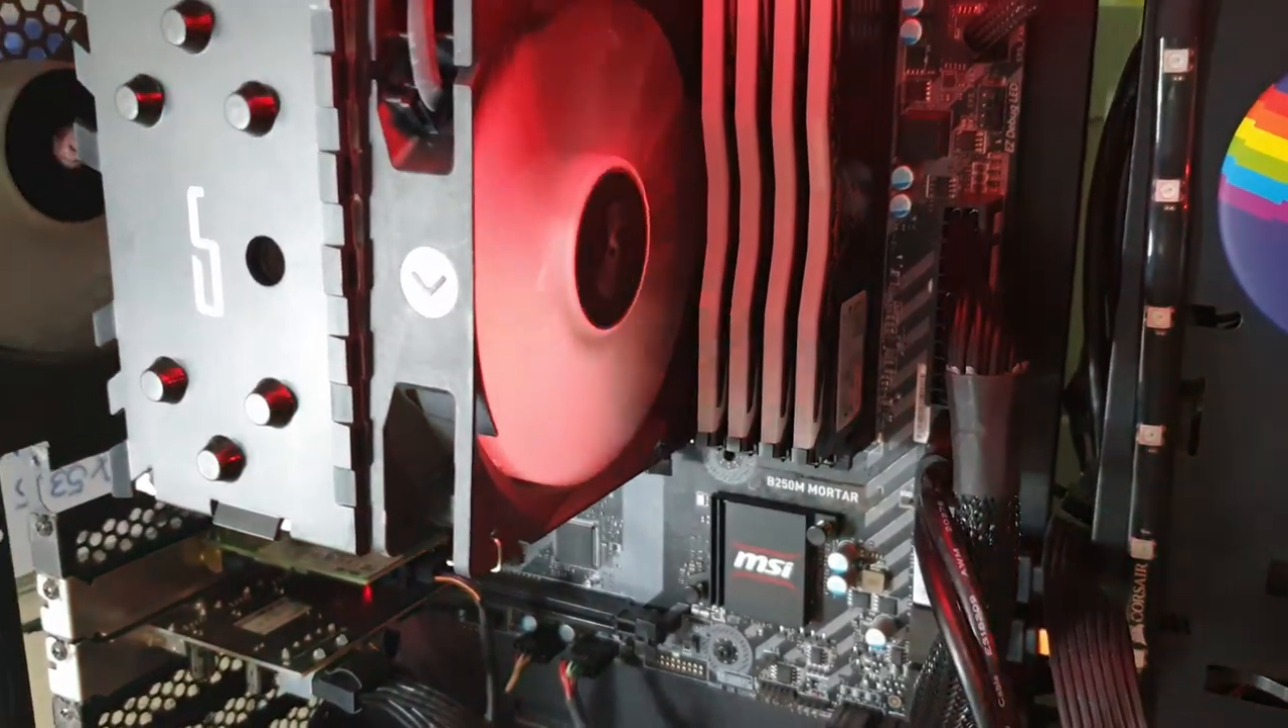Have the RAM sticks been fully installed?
Yes.